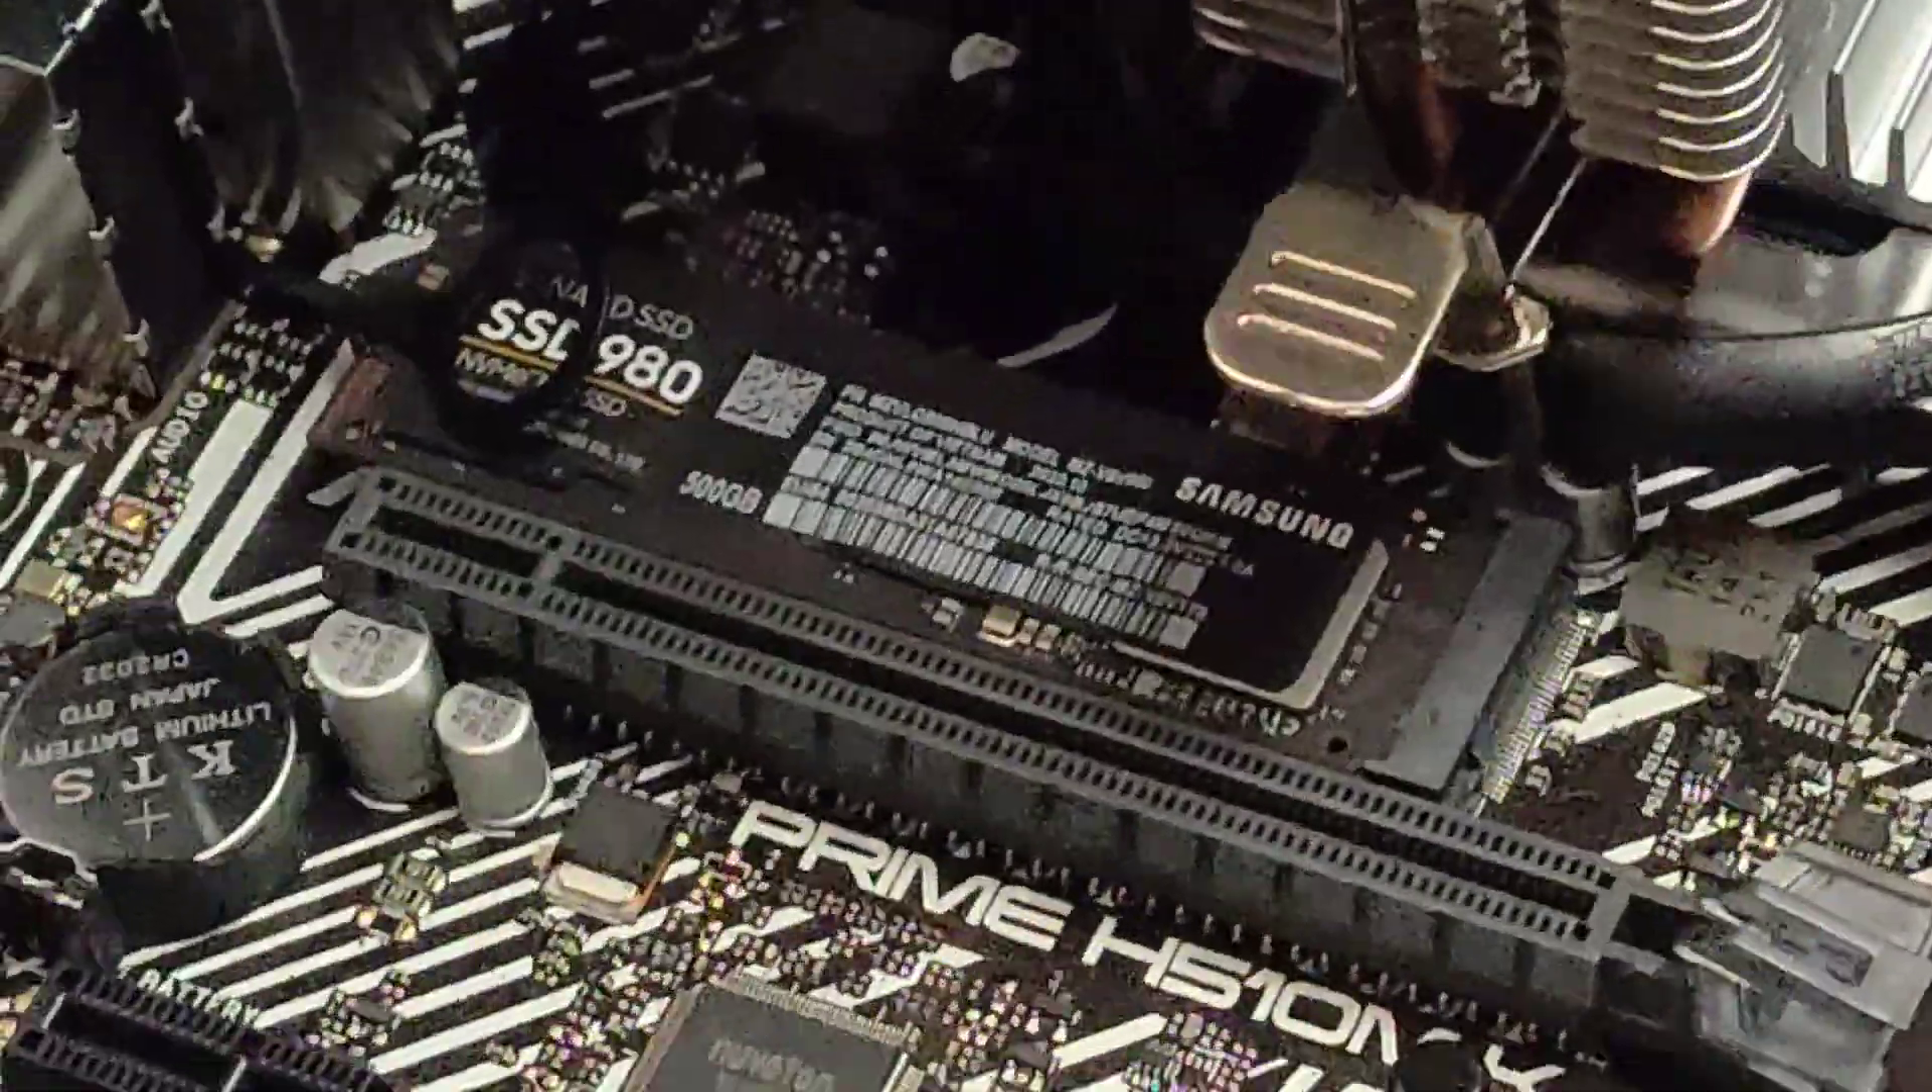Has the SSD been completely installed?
Yes.